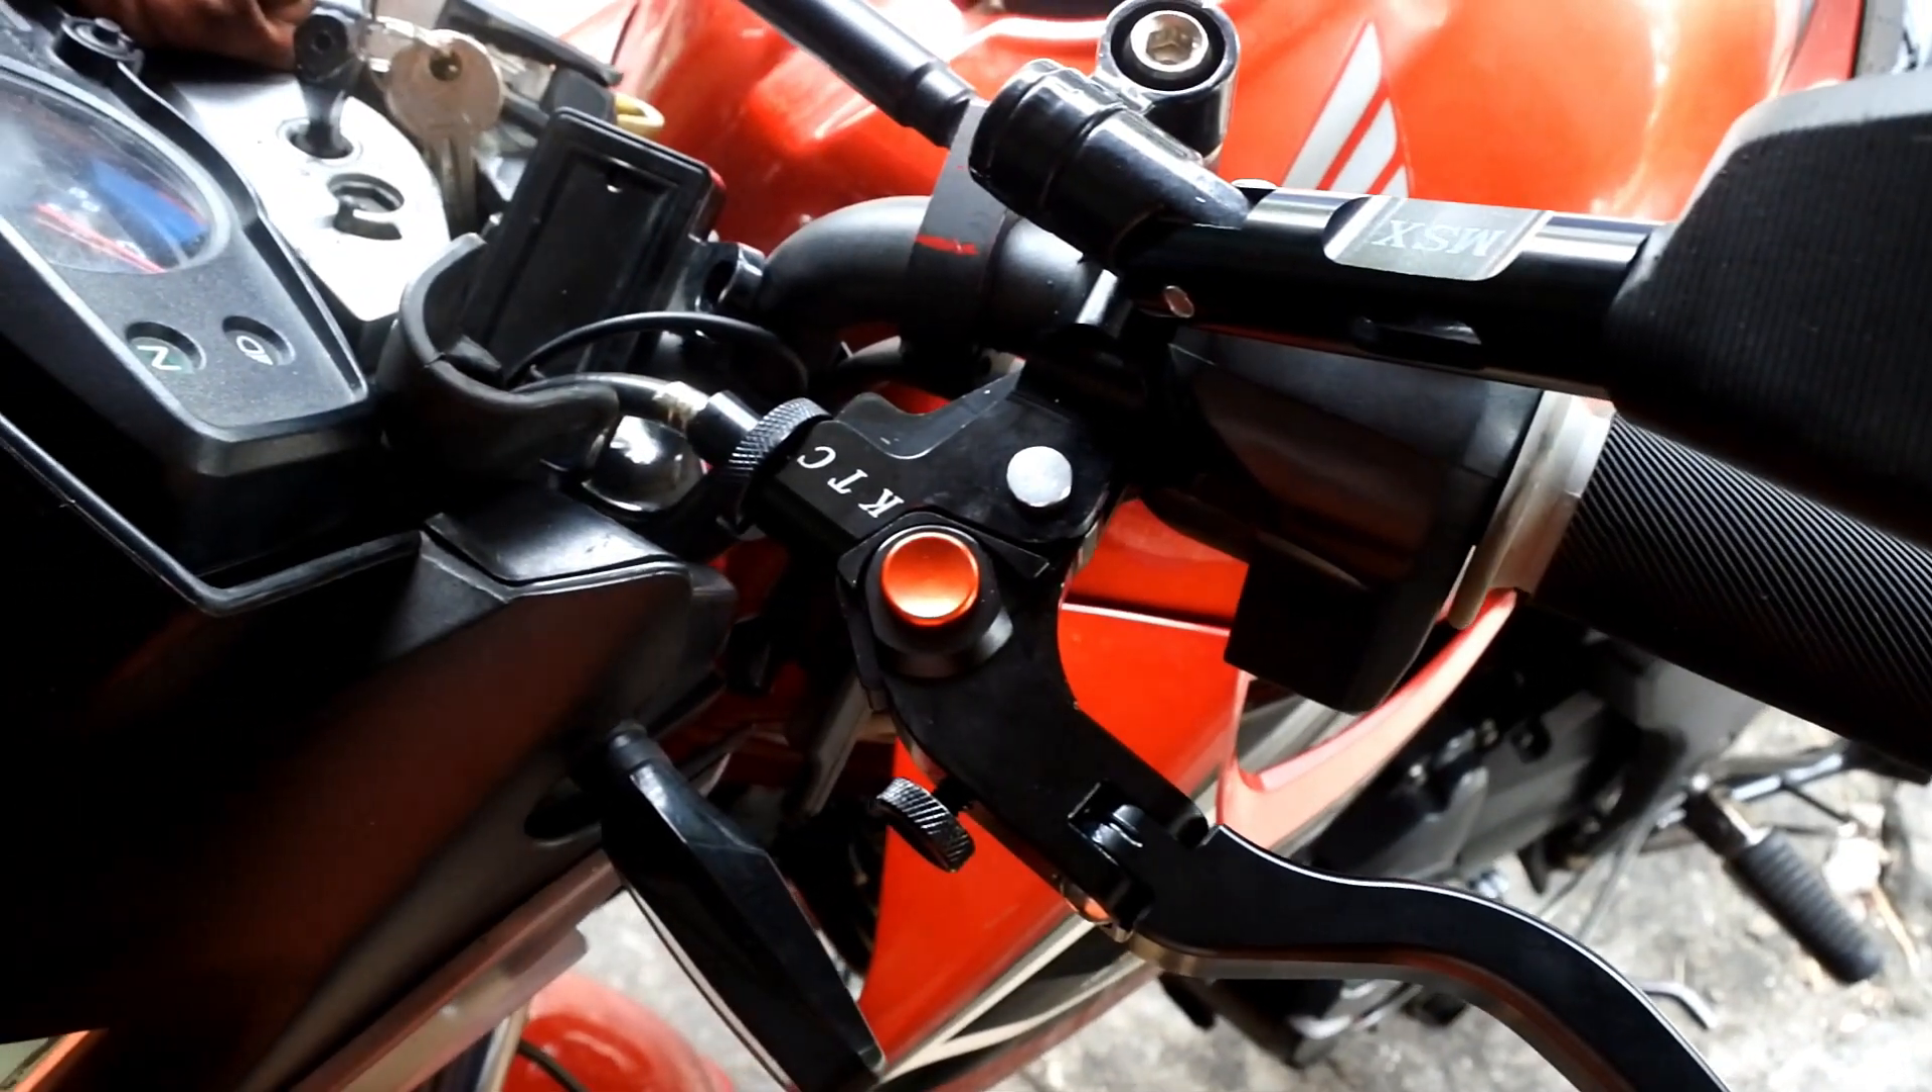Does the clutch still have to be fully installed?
No.